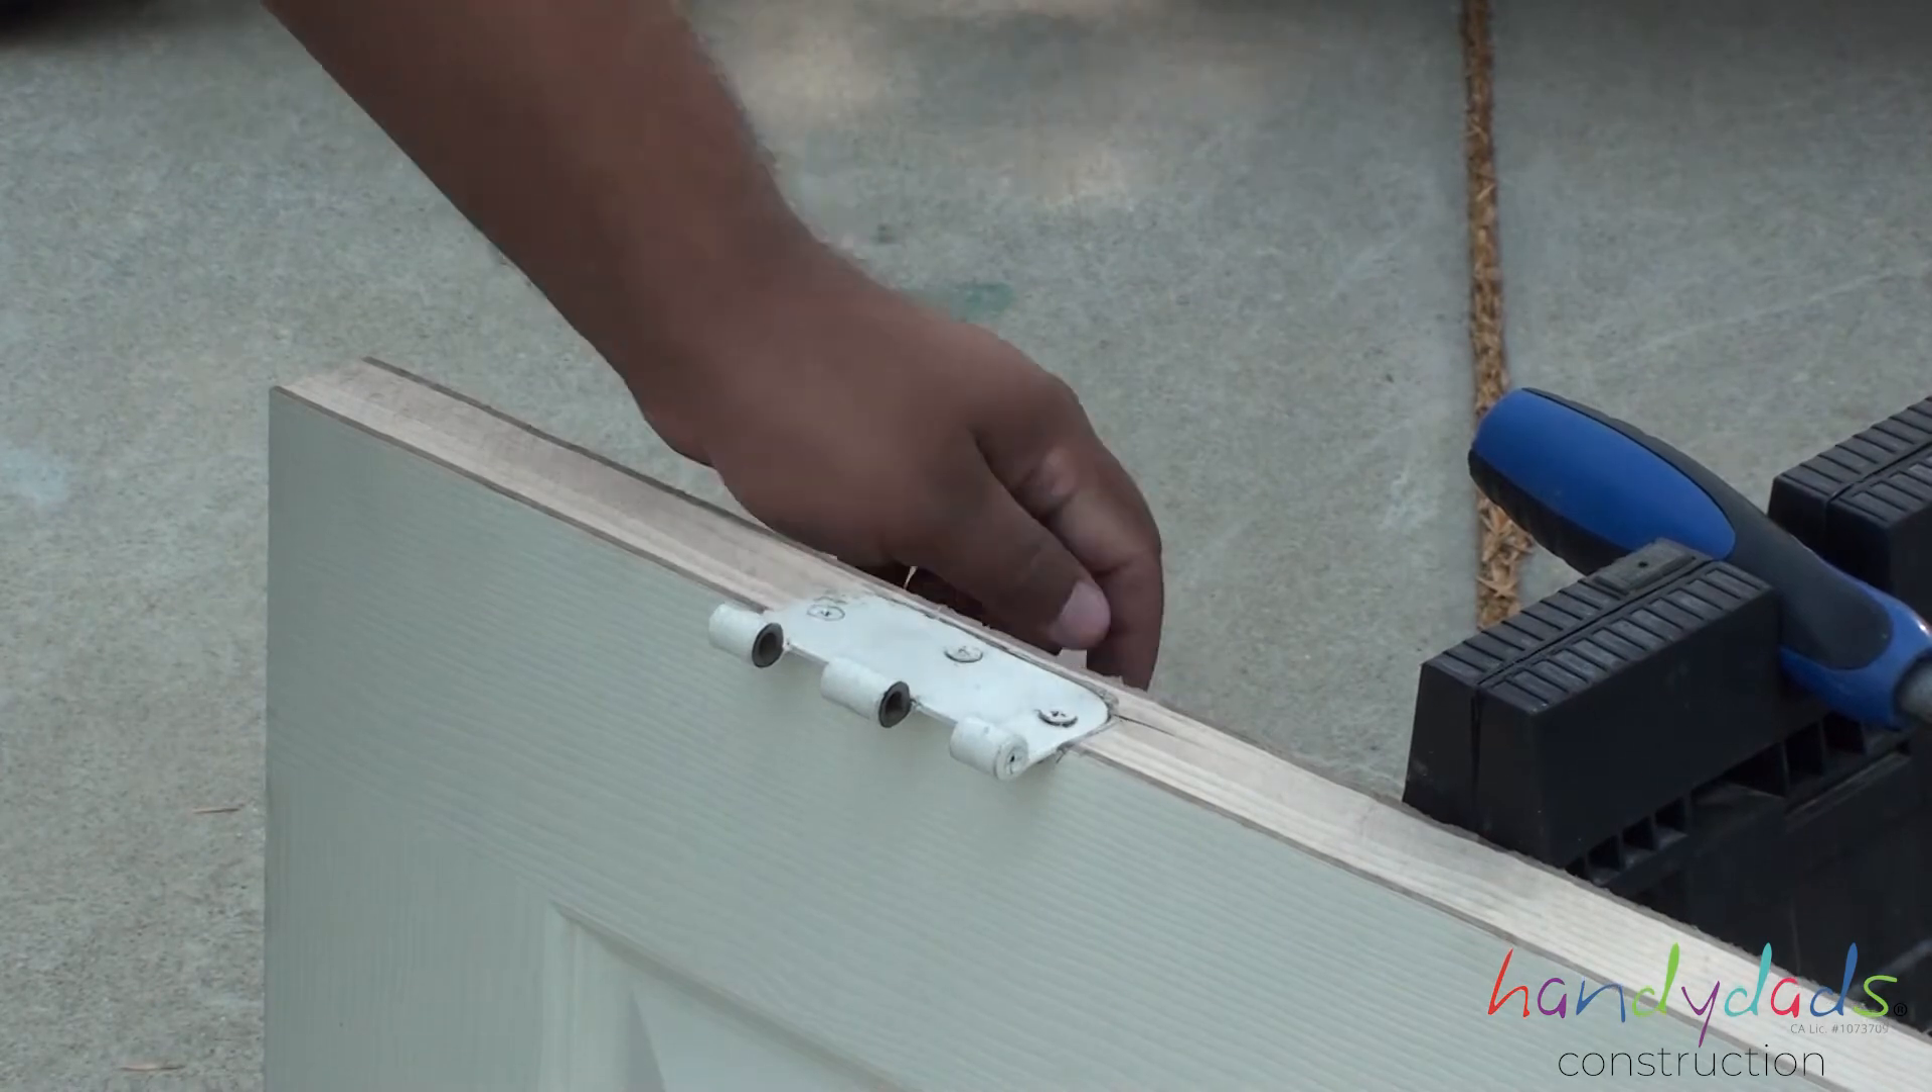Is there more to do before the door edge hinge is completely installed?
No.